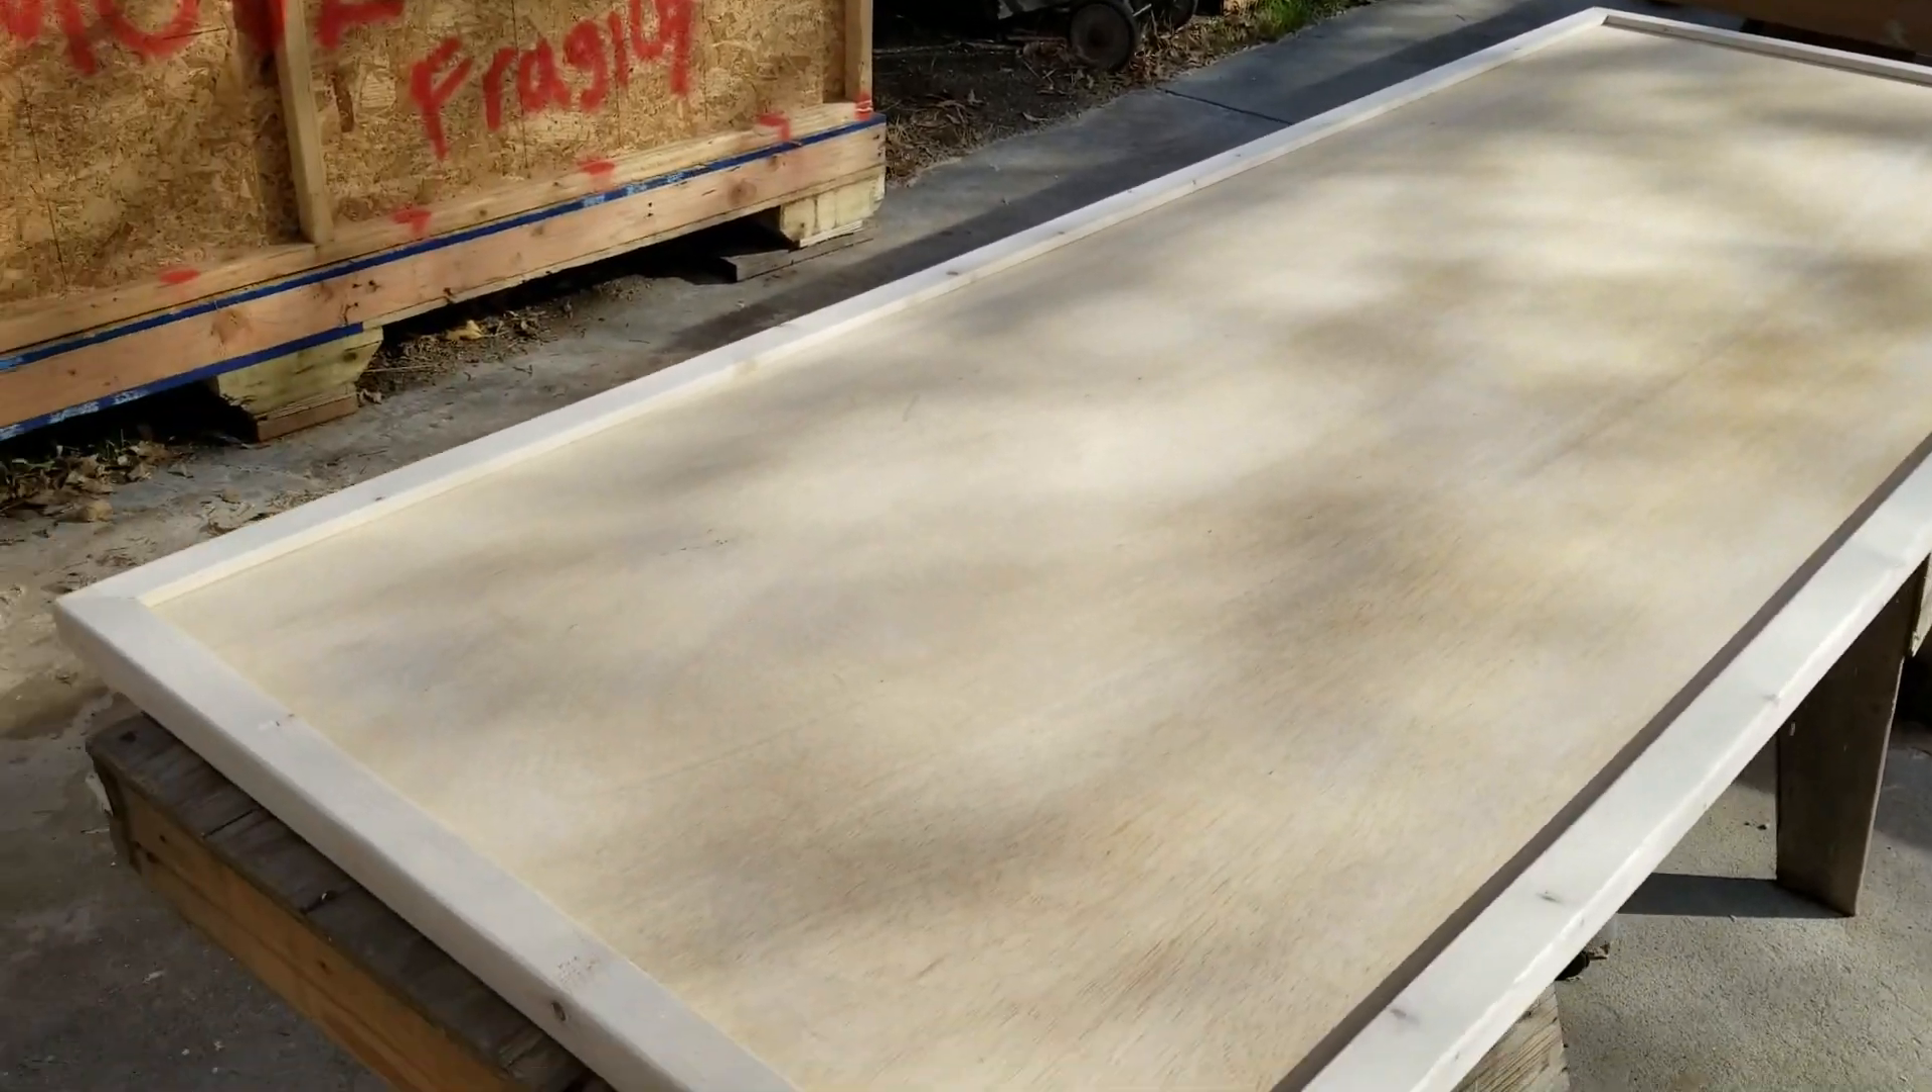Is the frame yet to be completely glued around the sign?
No.